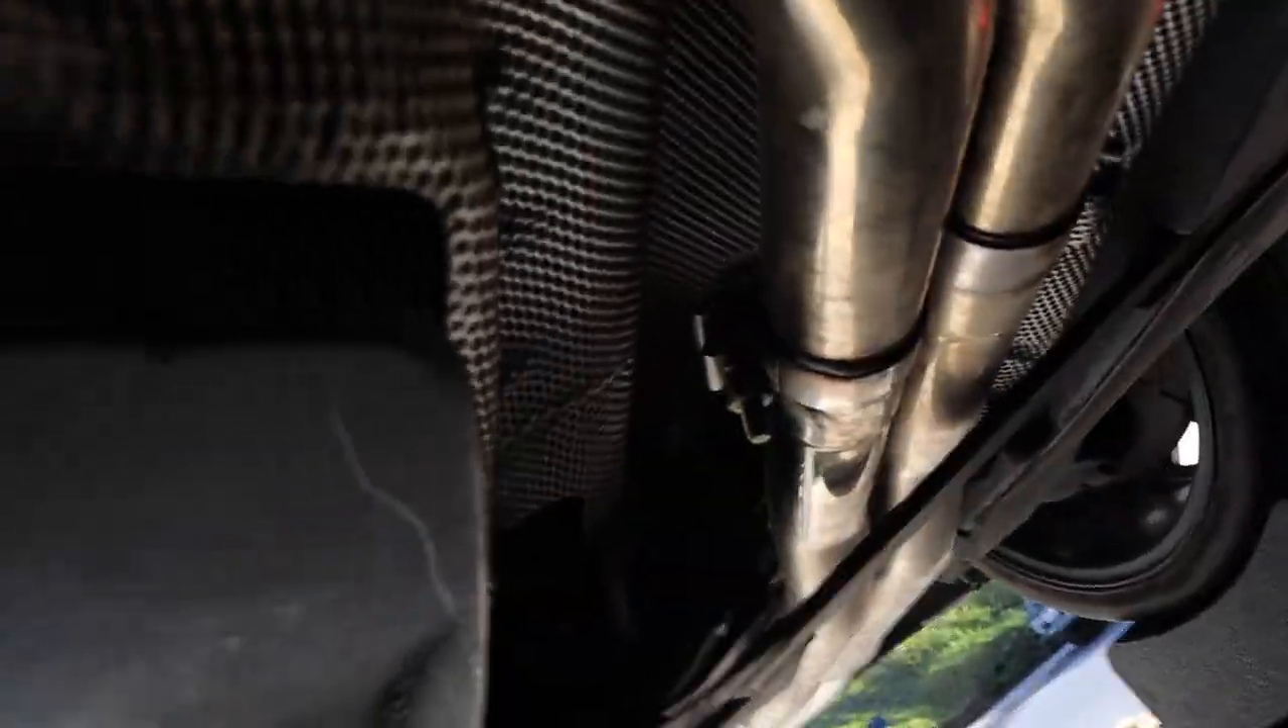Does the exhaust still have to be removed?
Yes.